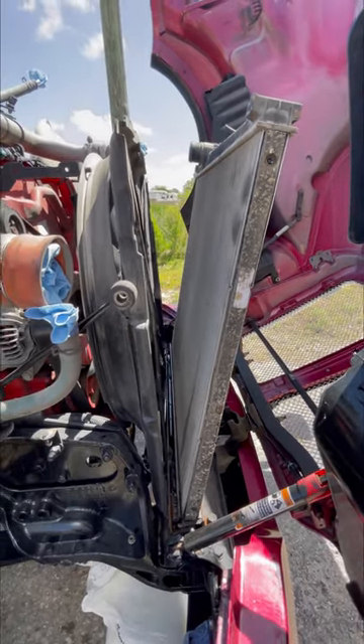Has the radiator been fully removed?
No.